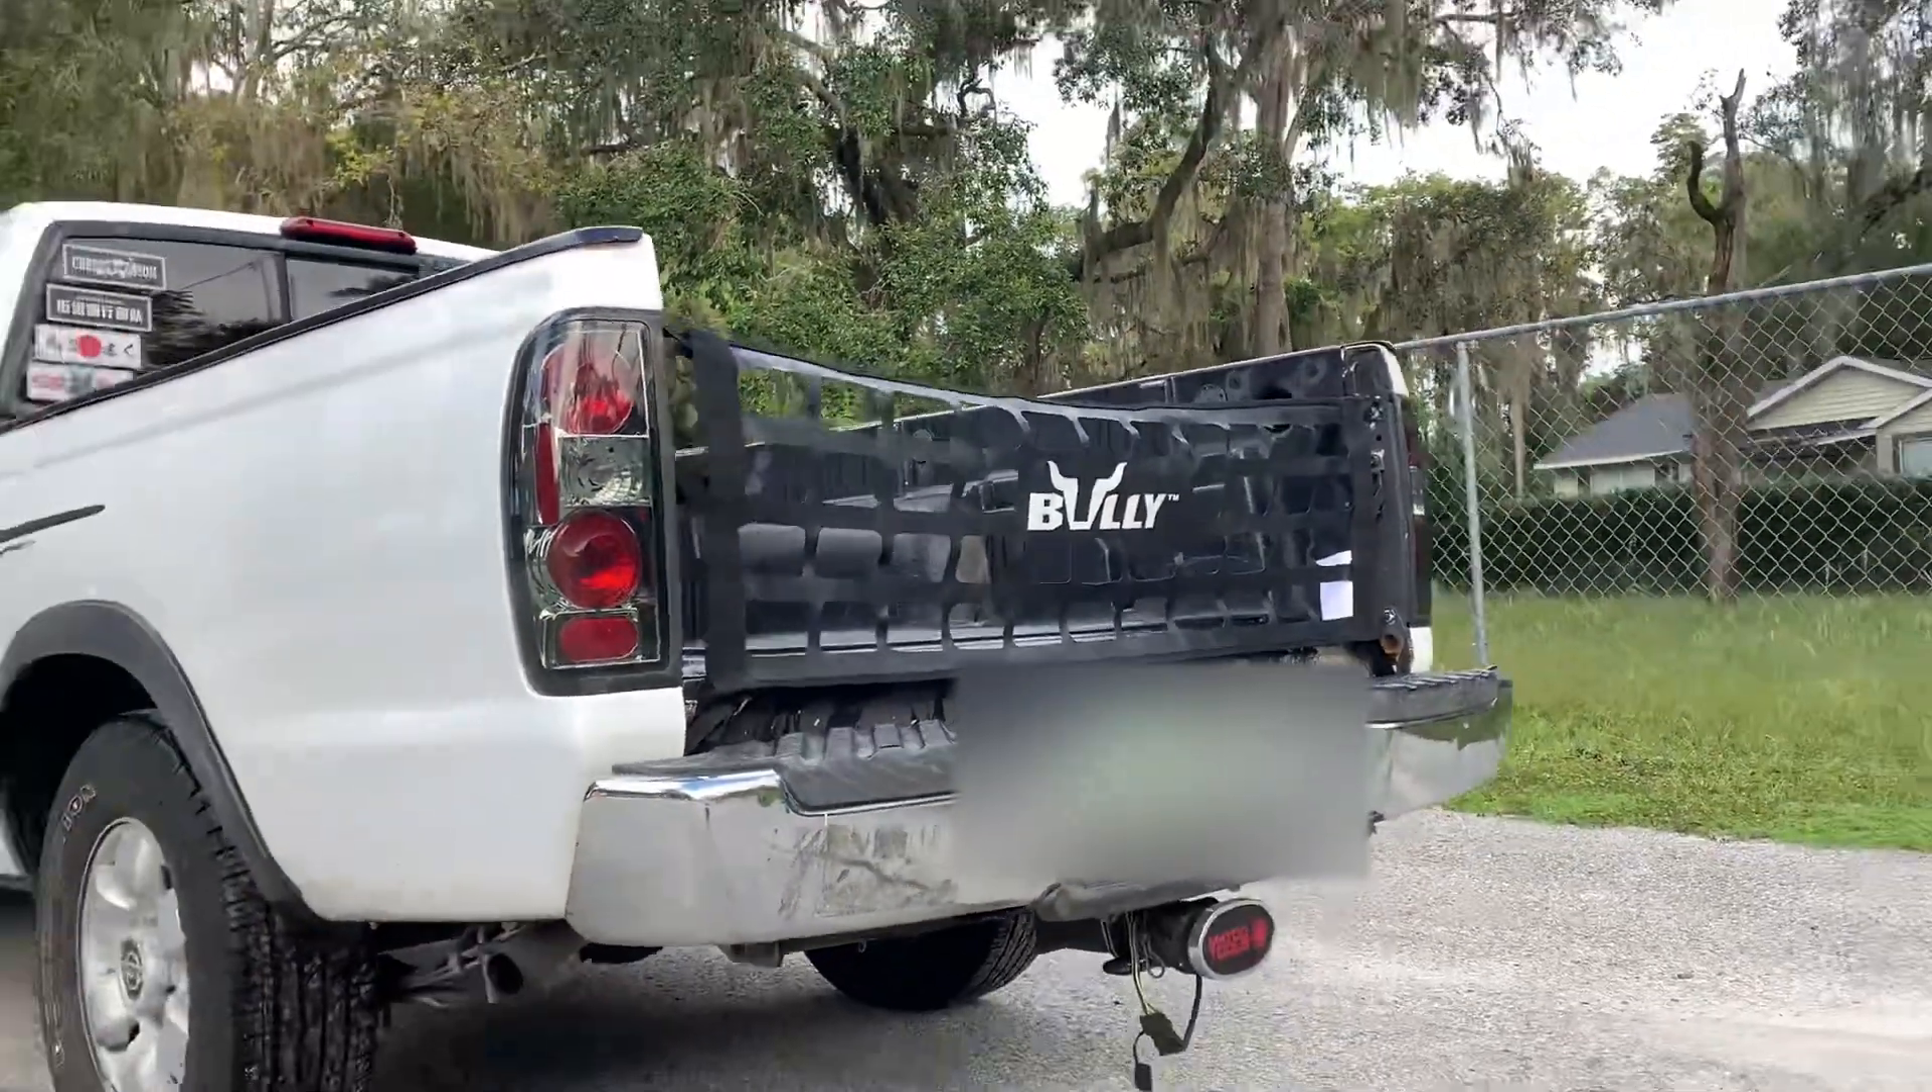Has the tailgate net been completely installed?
Yes.